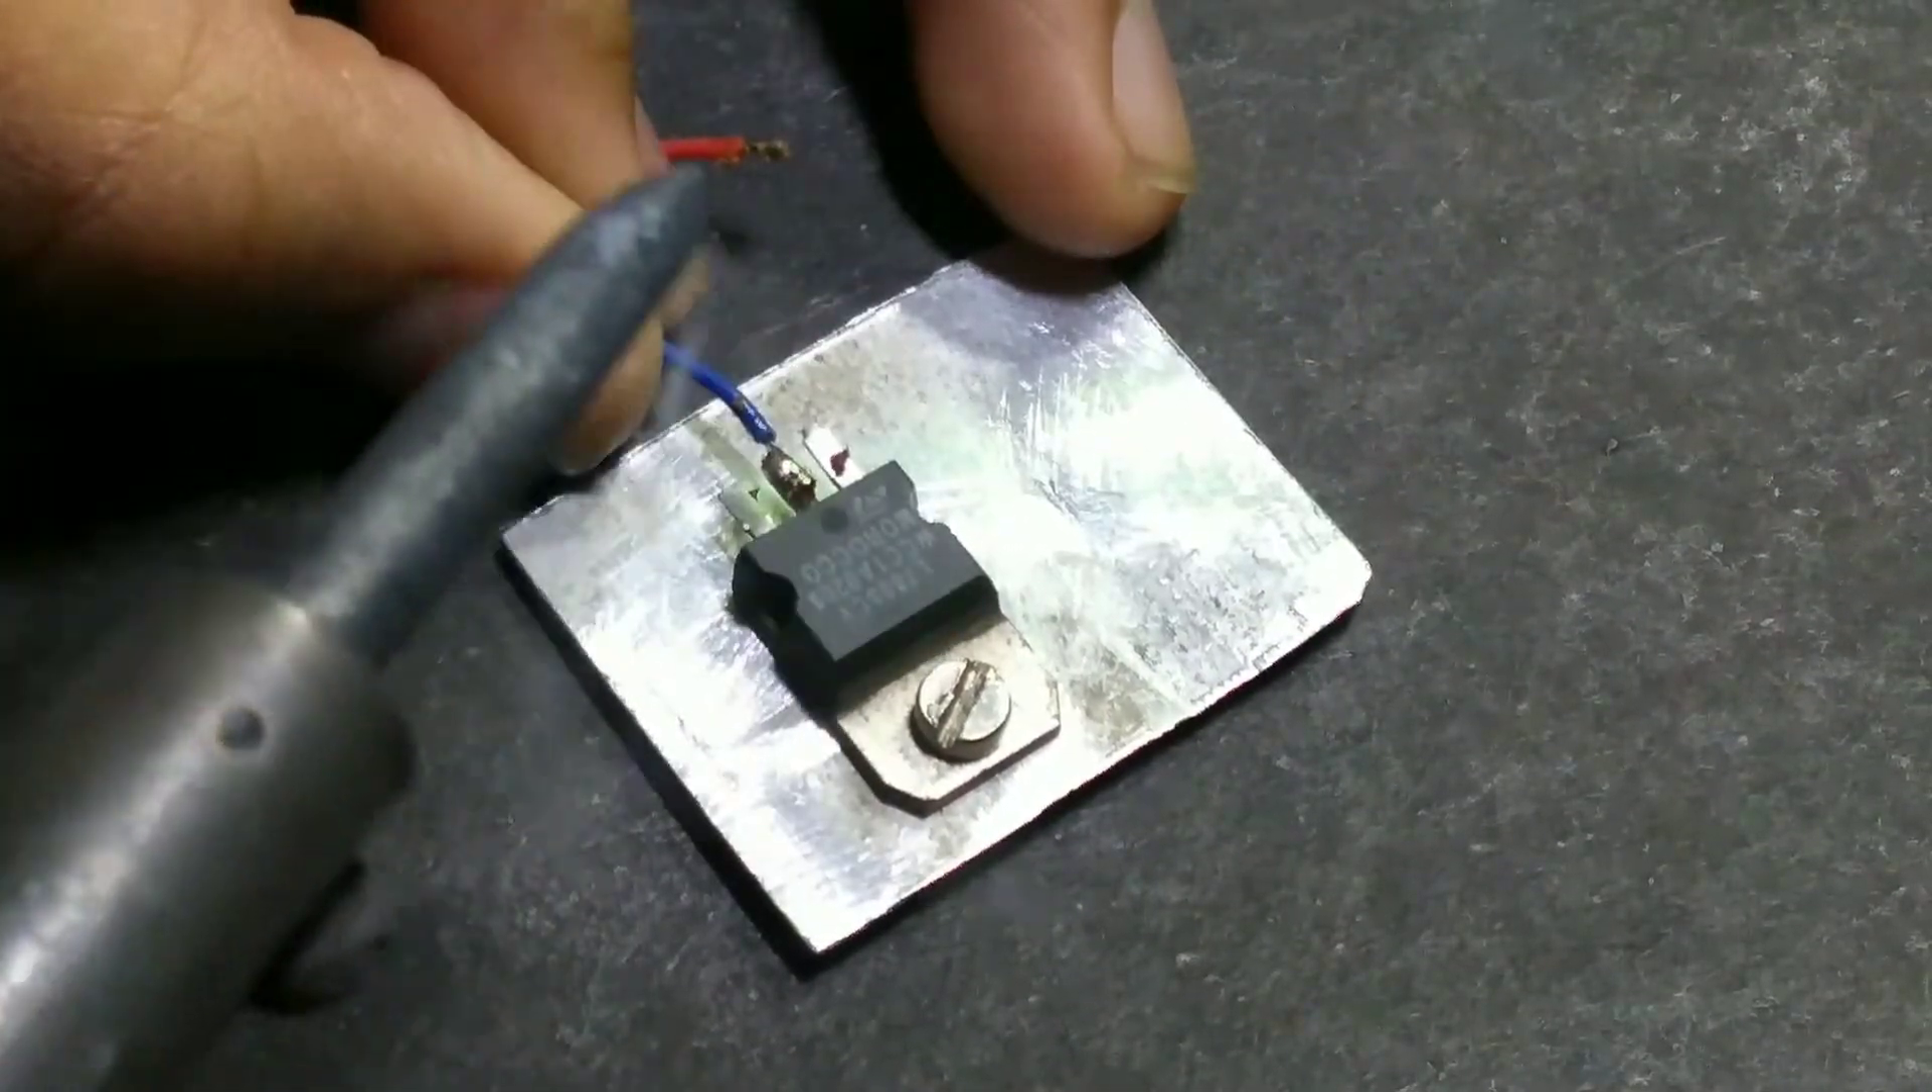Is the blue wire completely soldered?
Yes.